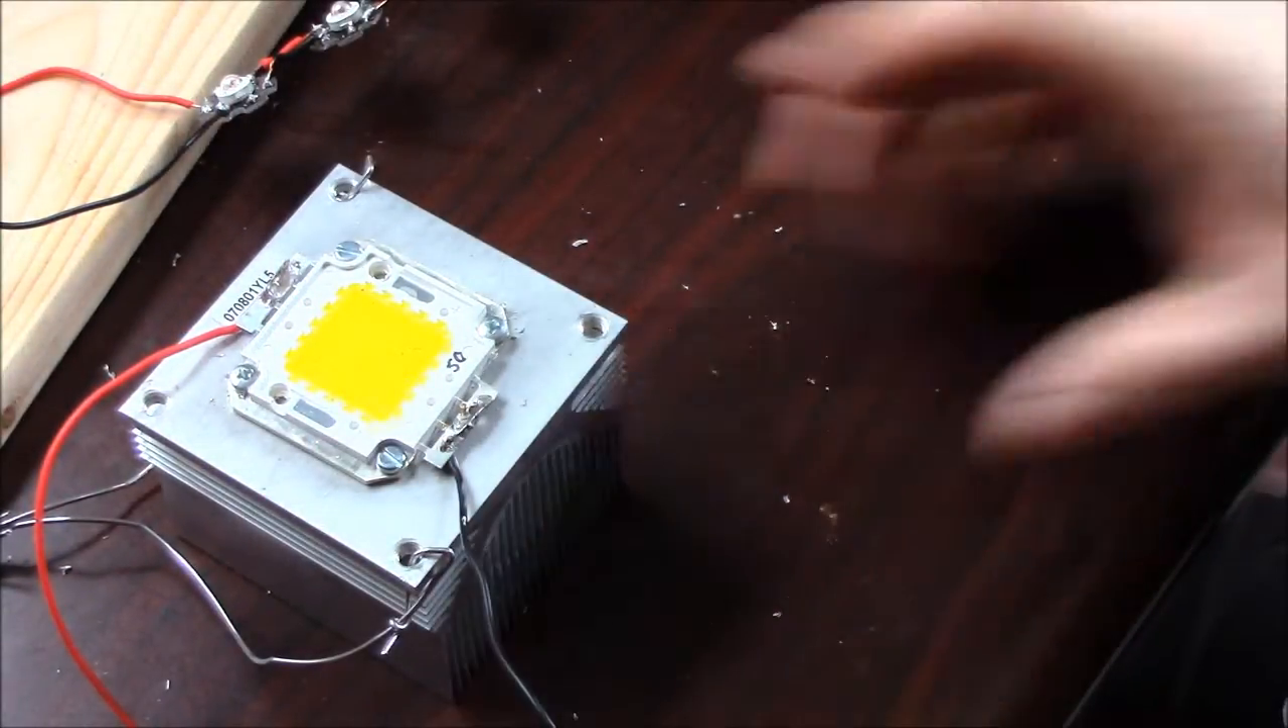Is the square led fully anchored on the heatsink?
Yes.